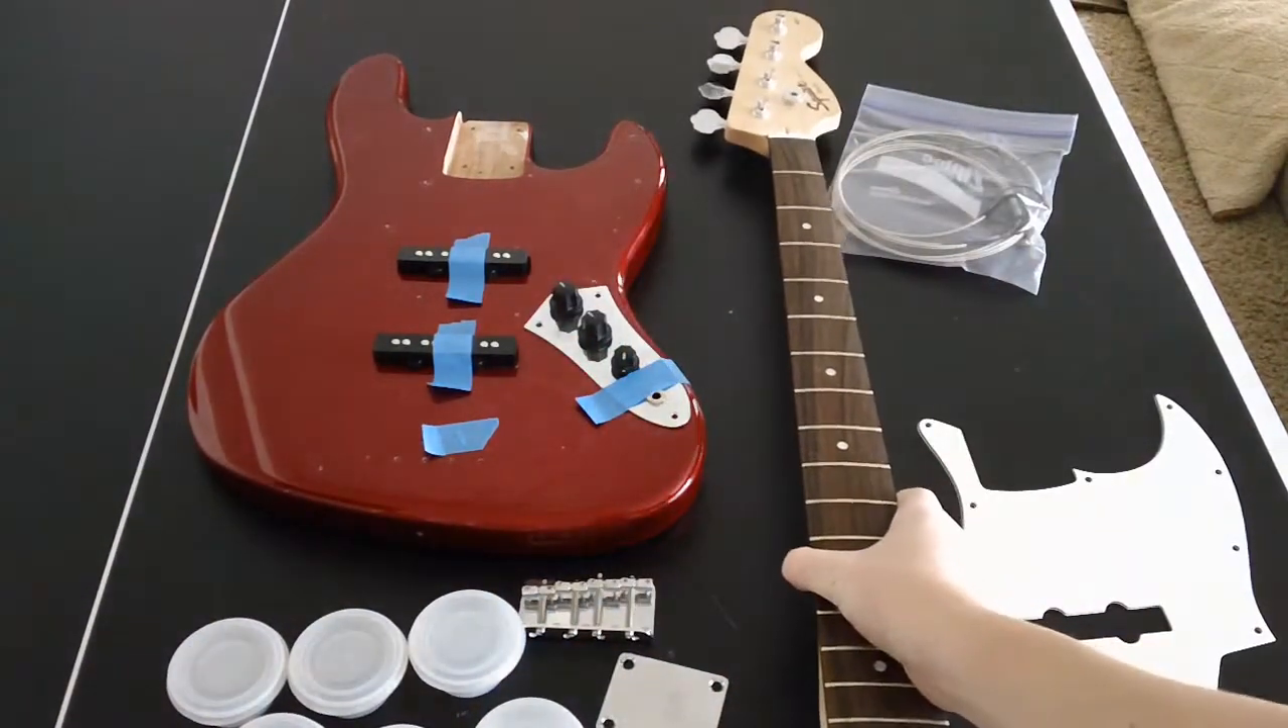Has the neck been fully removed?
Yes.